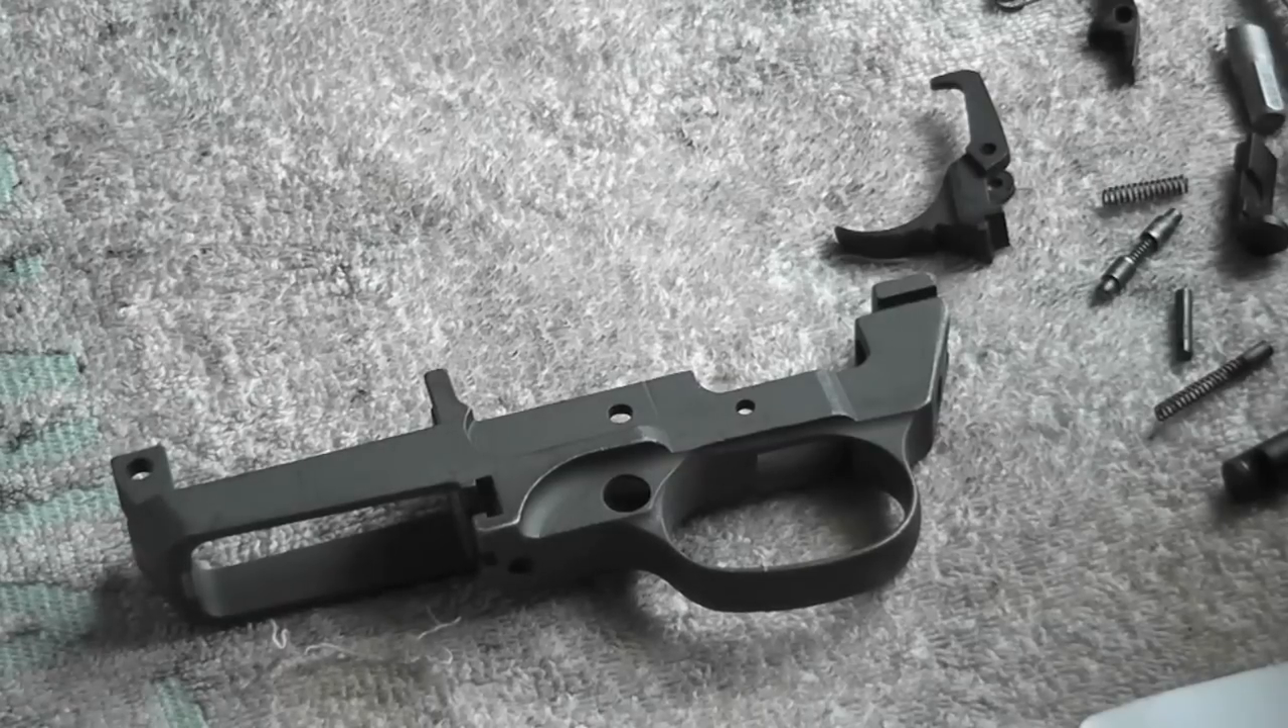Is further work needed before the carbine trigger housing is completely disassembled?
No.